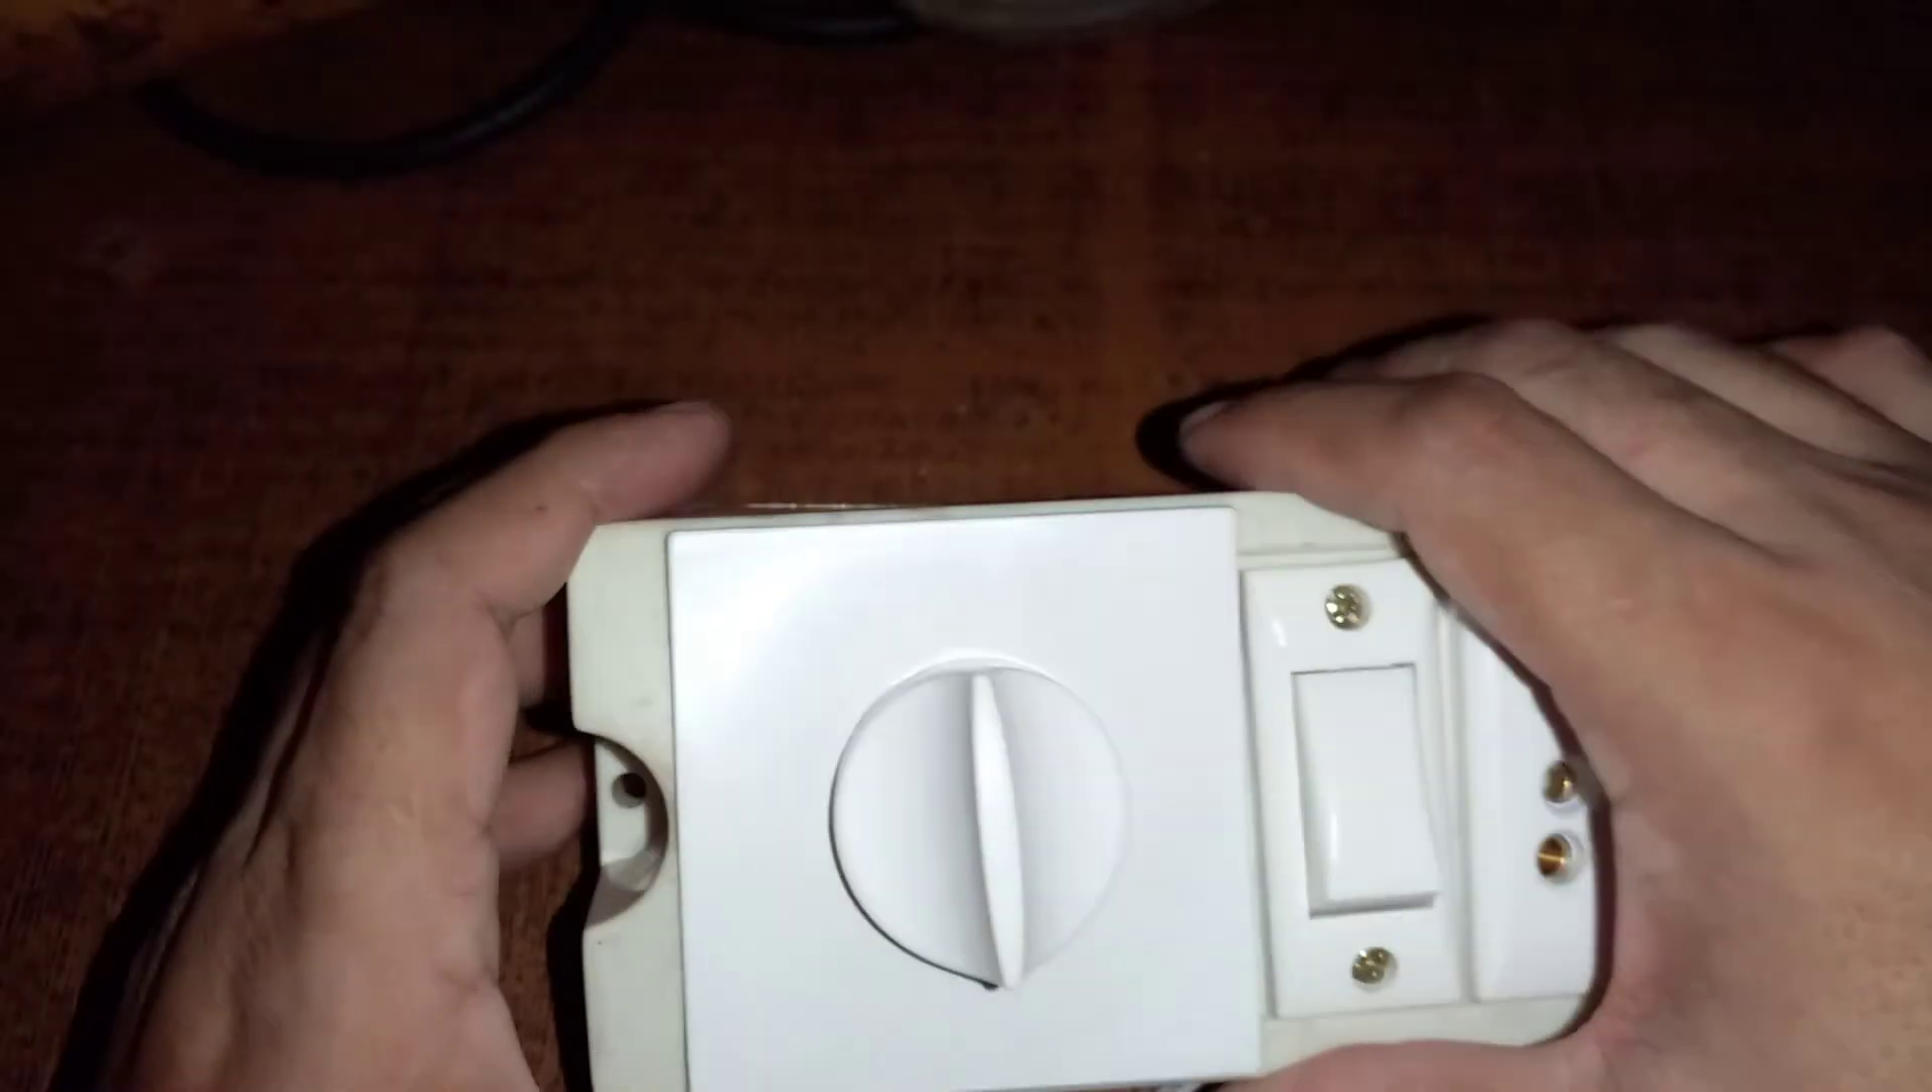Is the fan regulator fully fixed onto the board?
Yes.